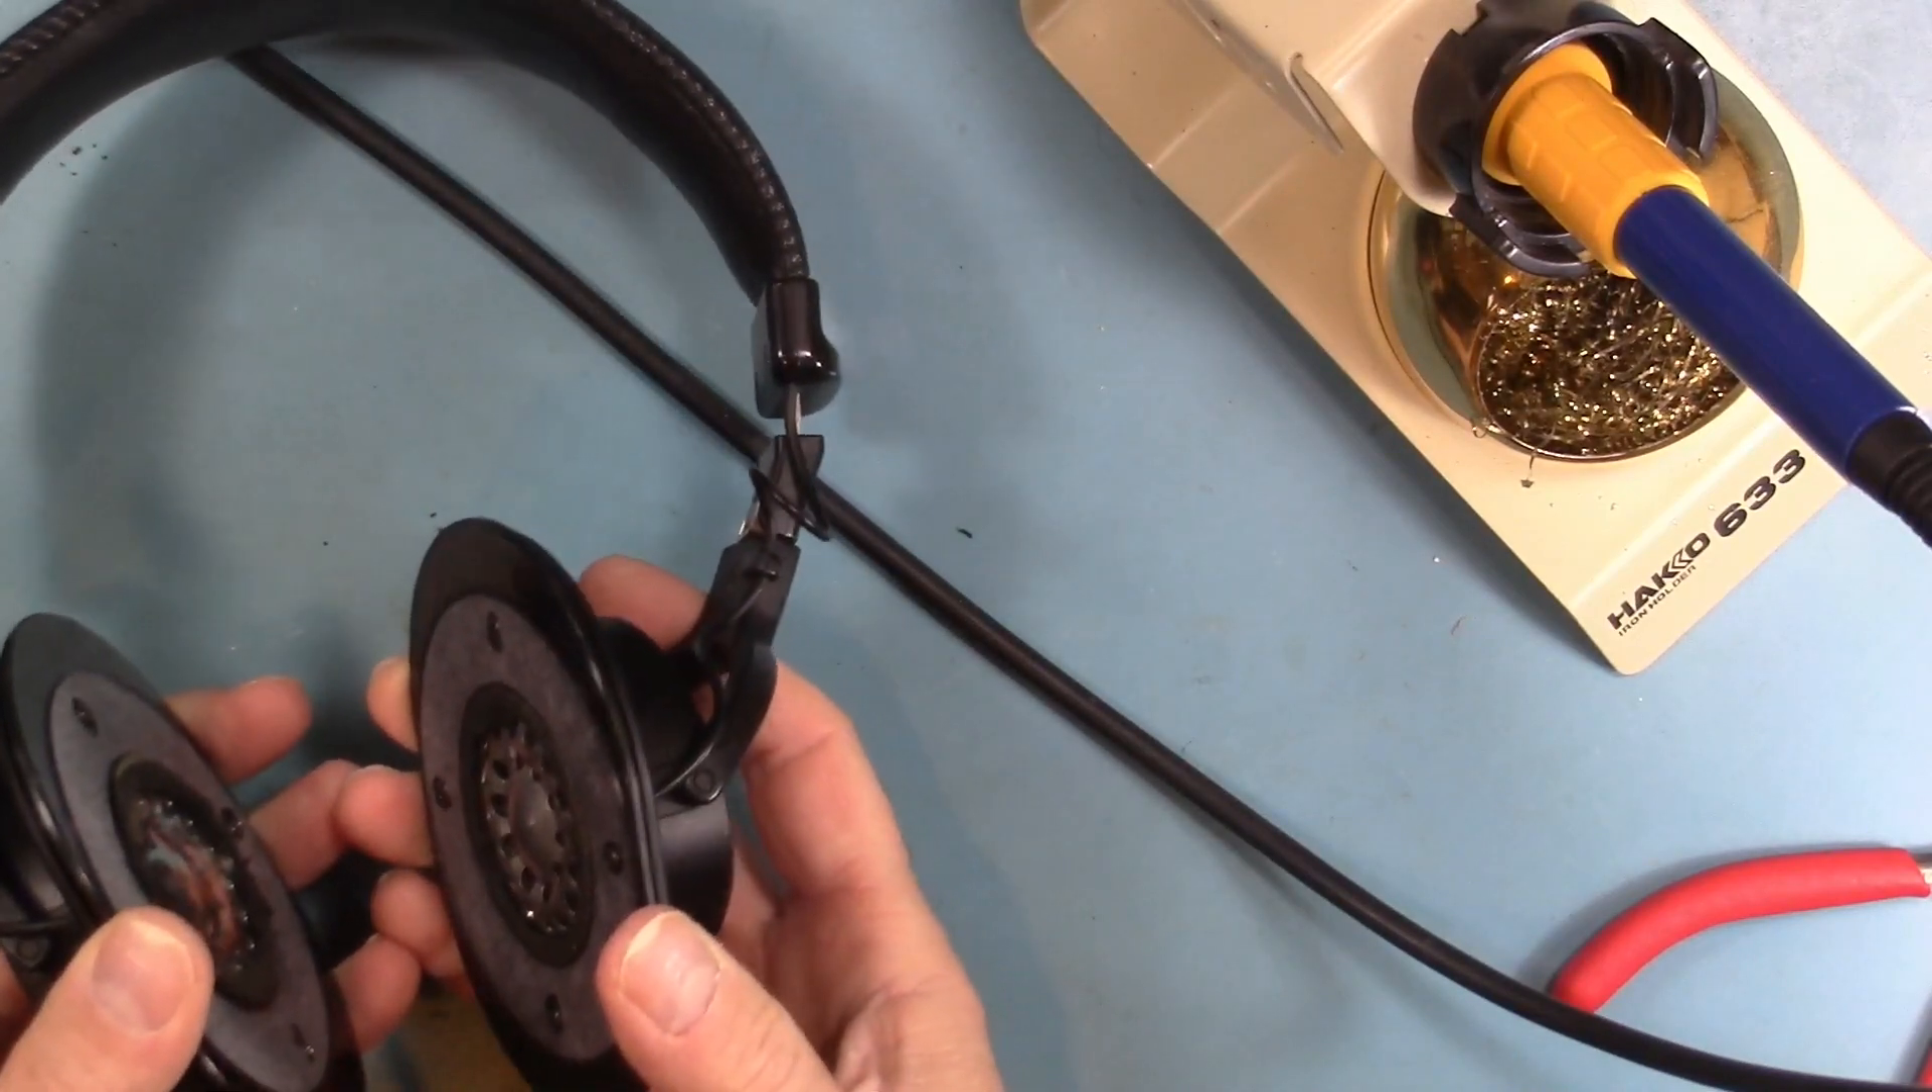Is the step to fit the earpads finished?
No.